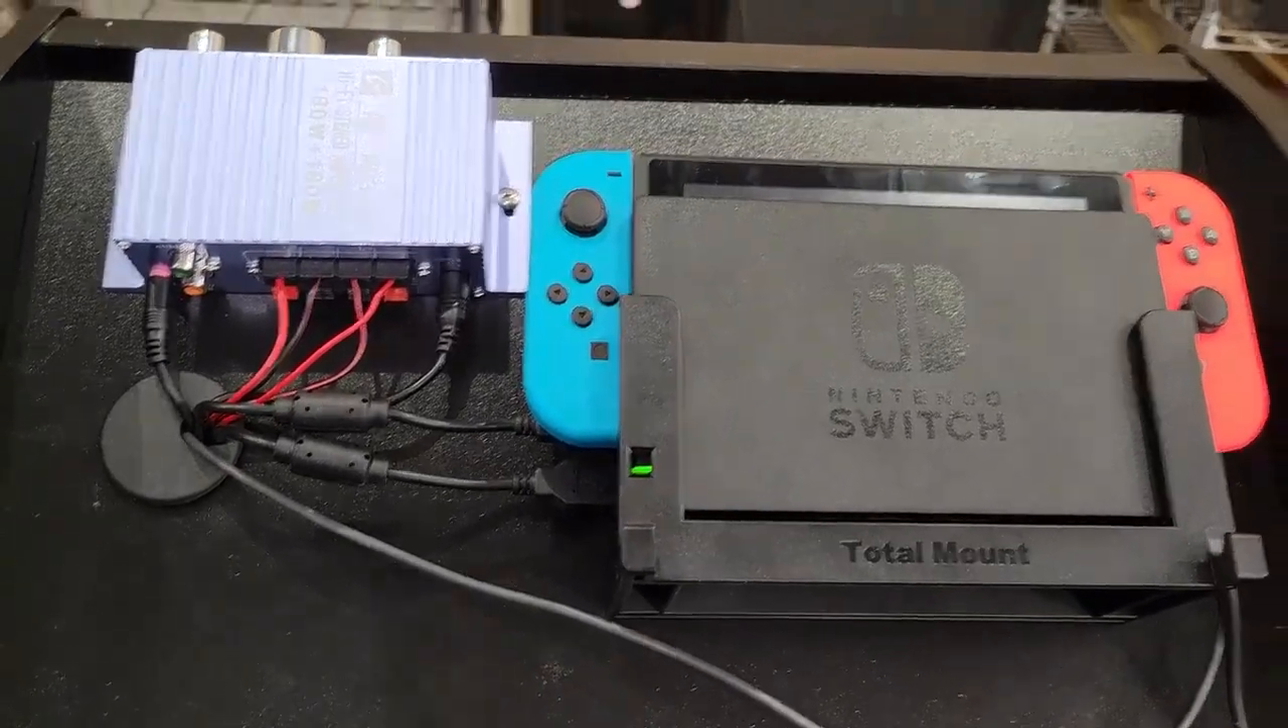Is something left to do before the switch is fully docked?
No.